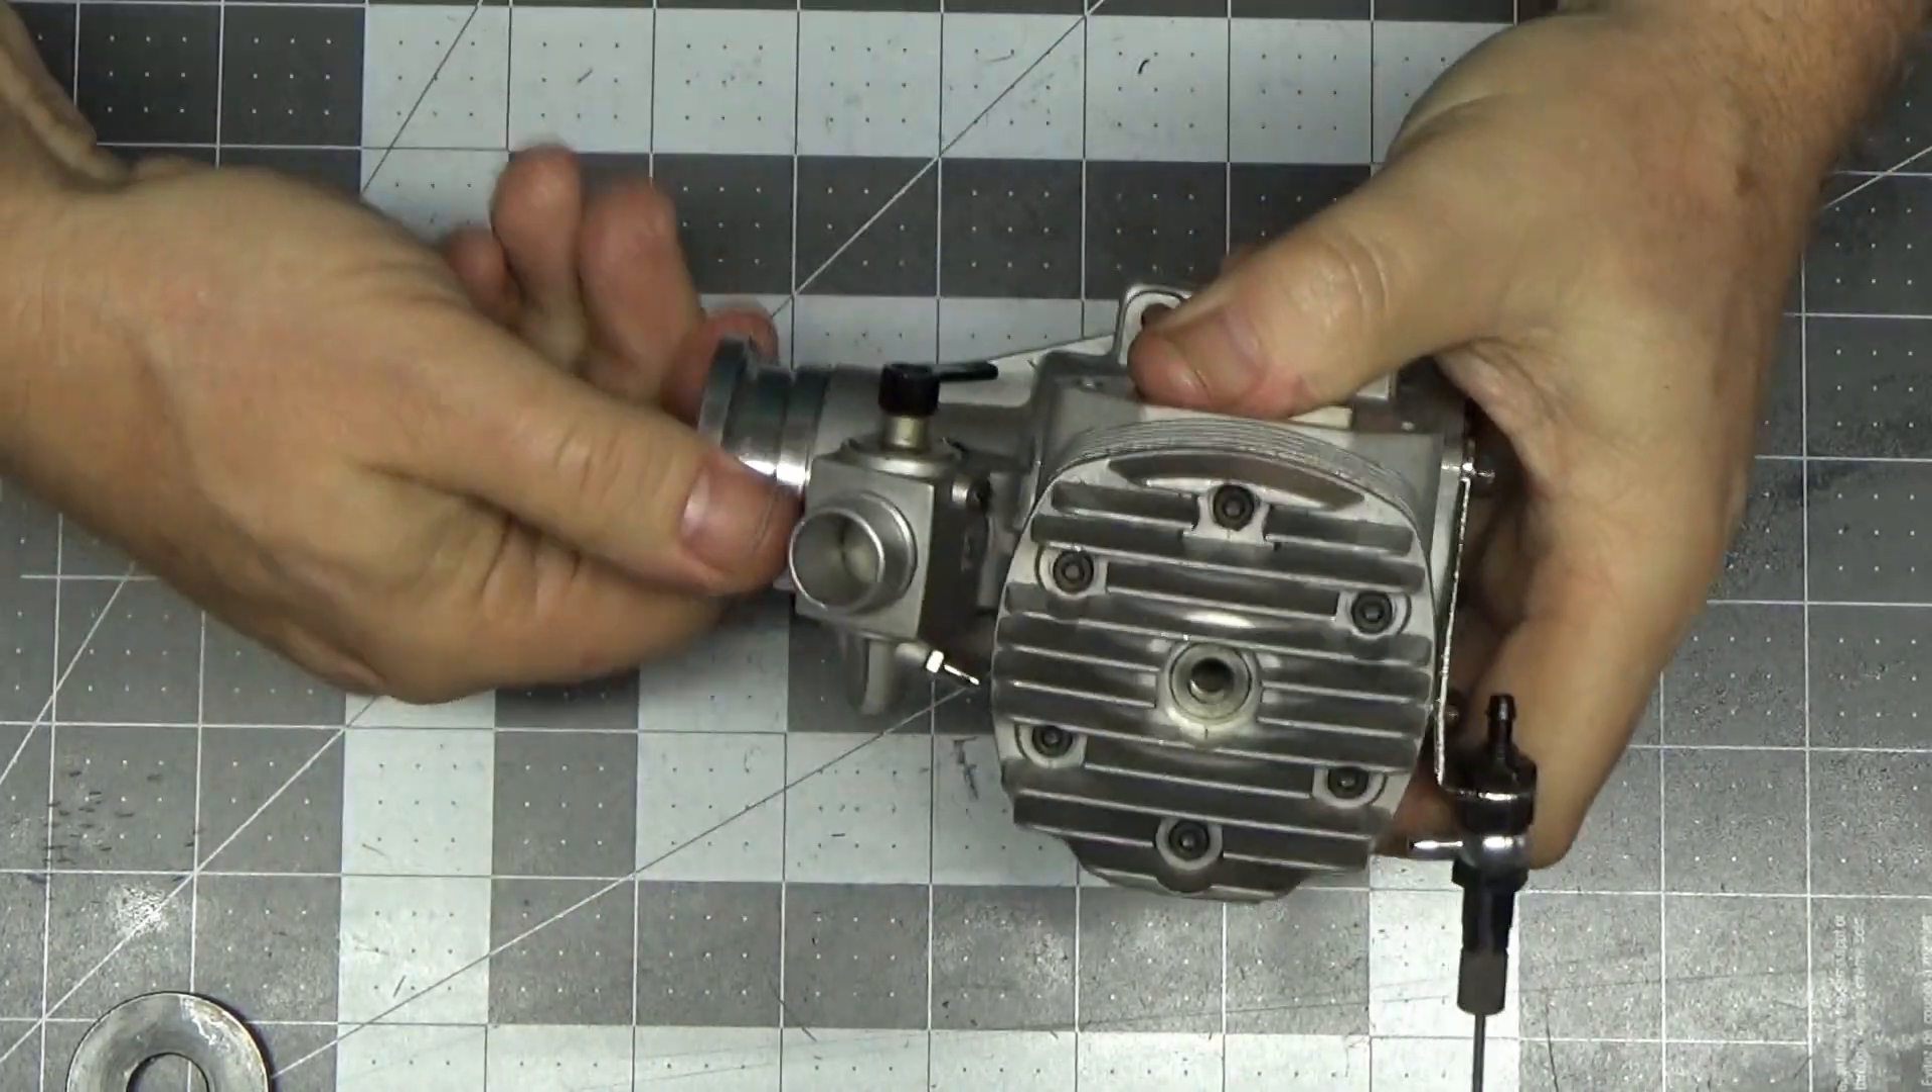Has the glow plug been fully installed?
No.